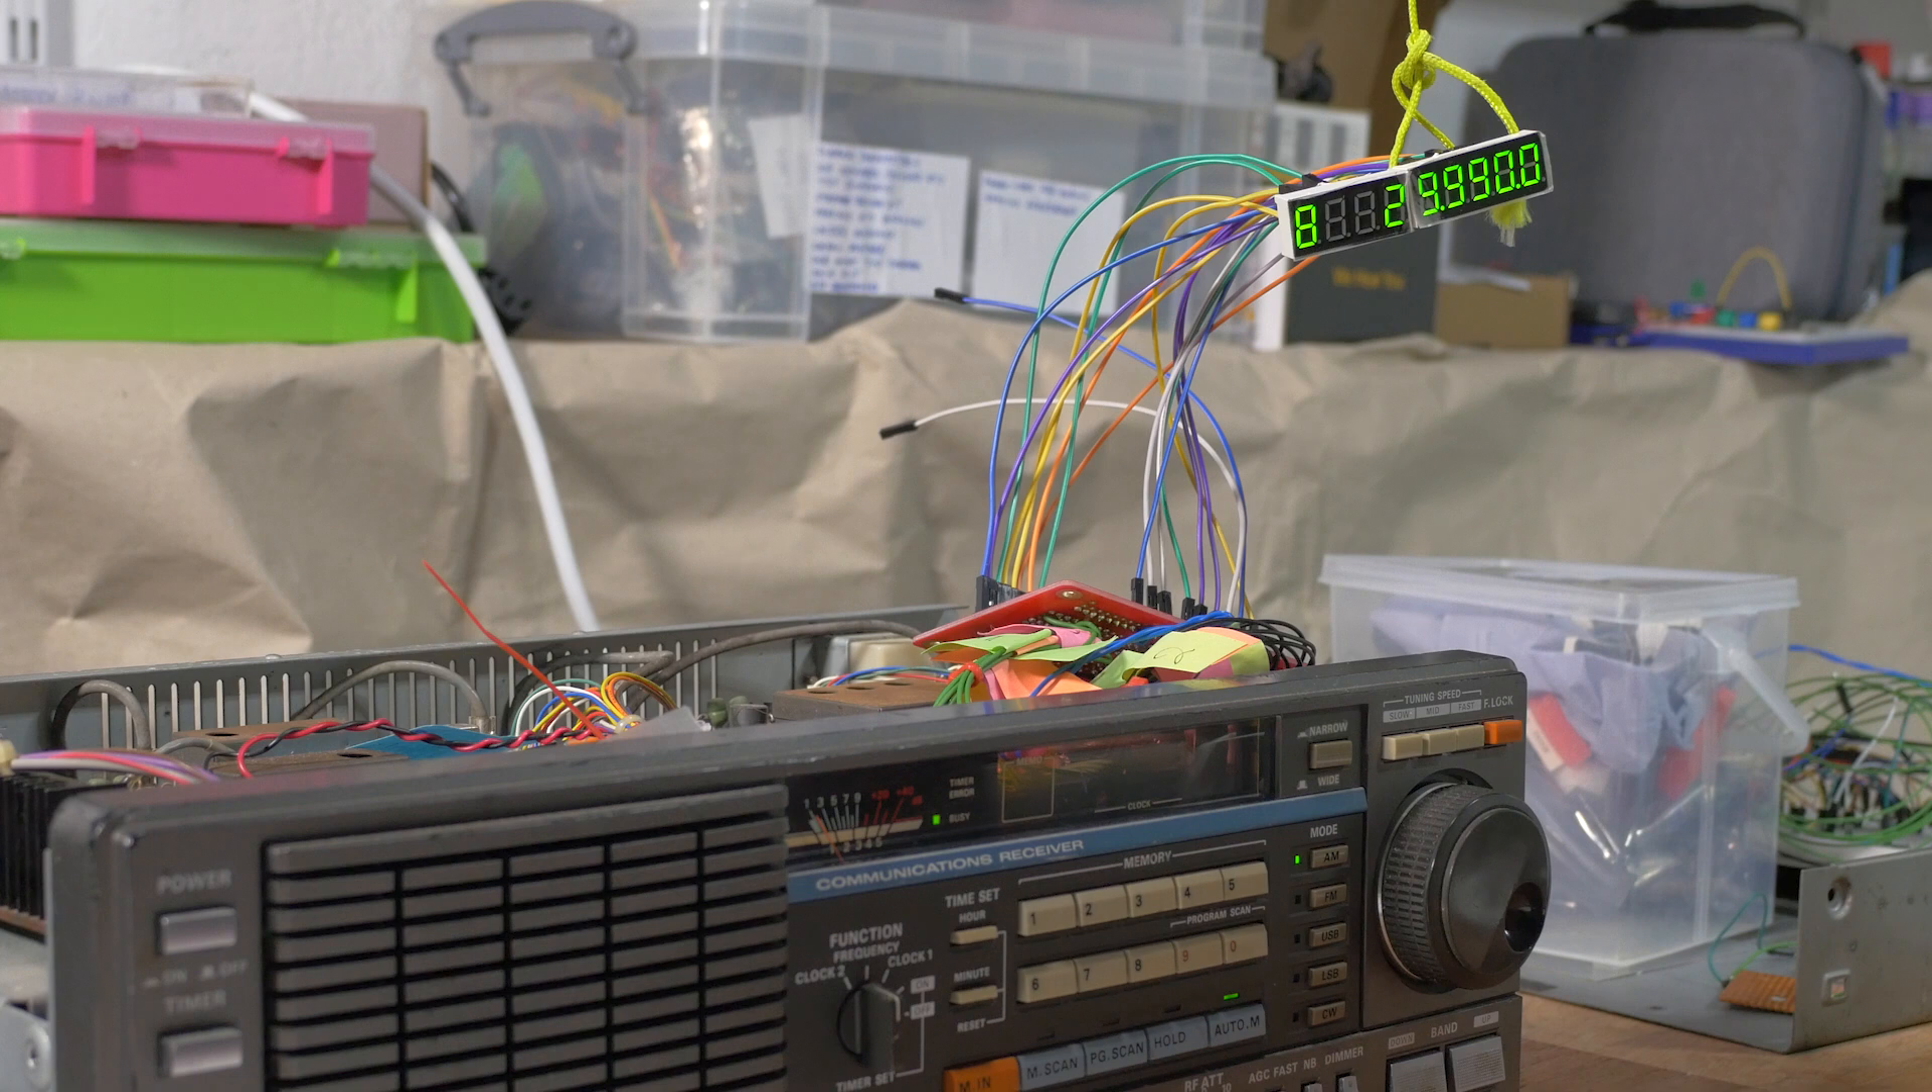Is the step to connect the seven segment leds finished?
Yes.